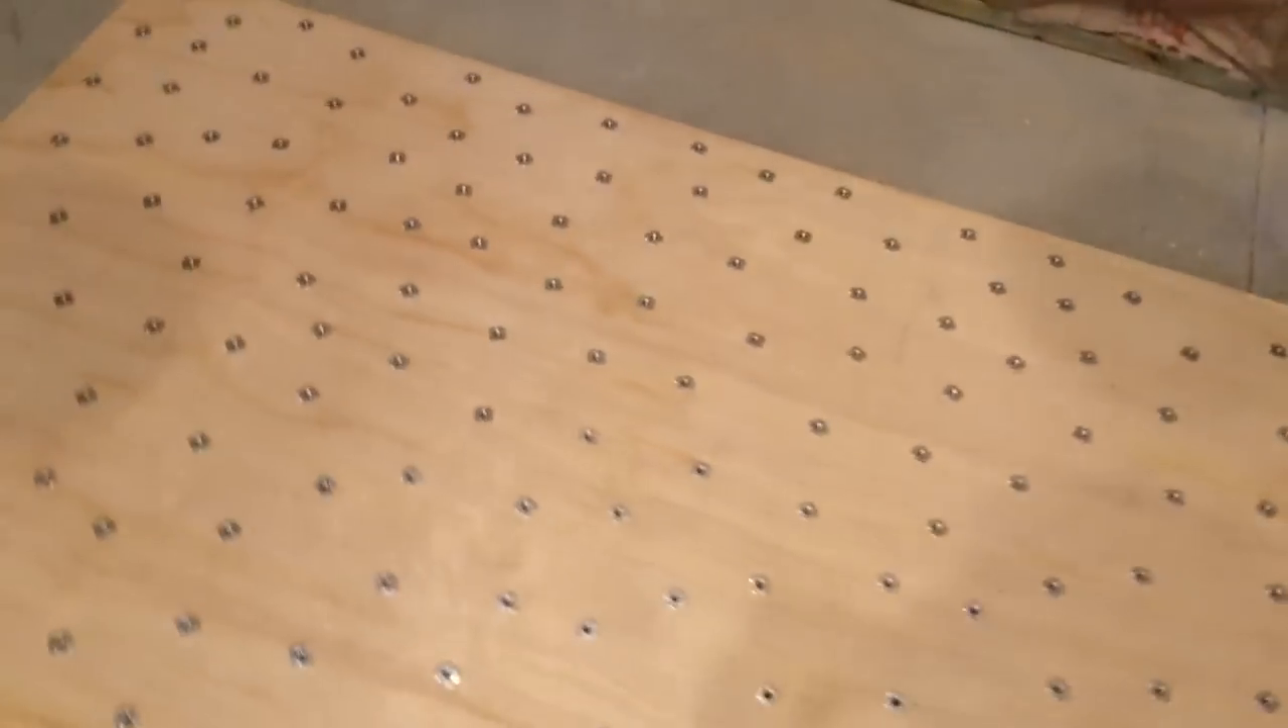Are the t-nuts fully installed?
Yes.